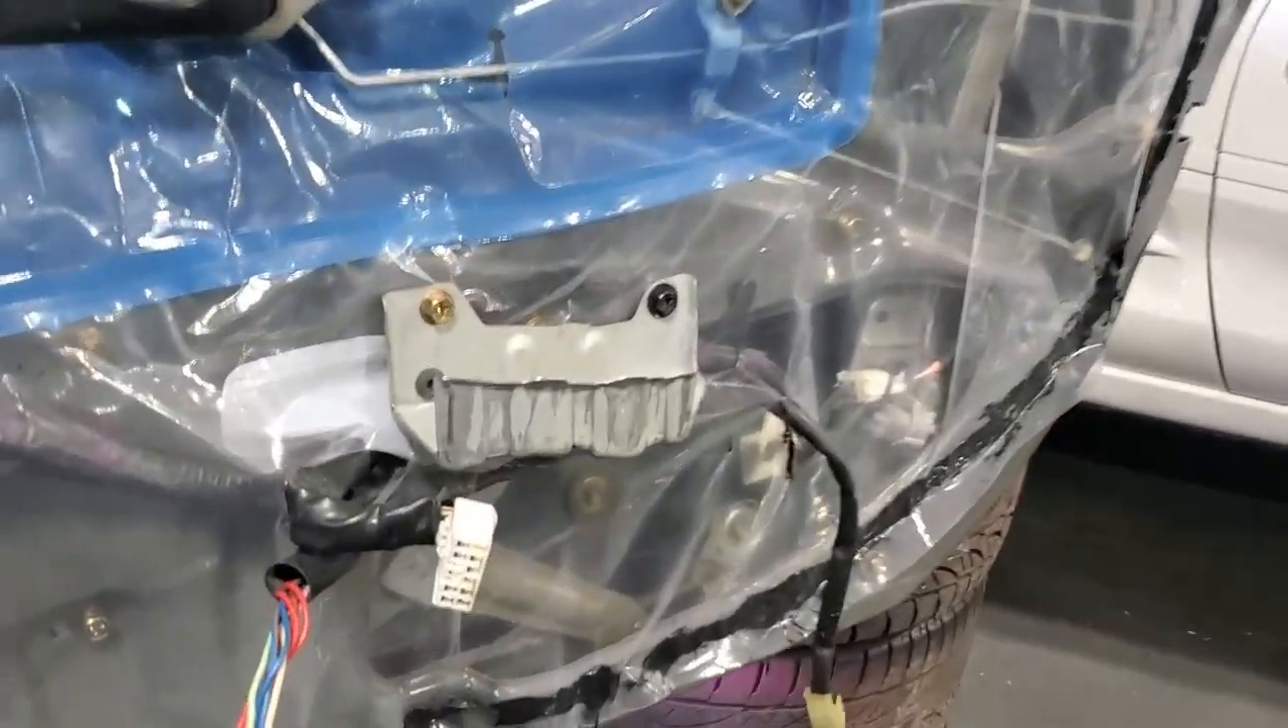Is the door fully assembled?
No.